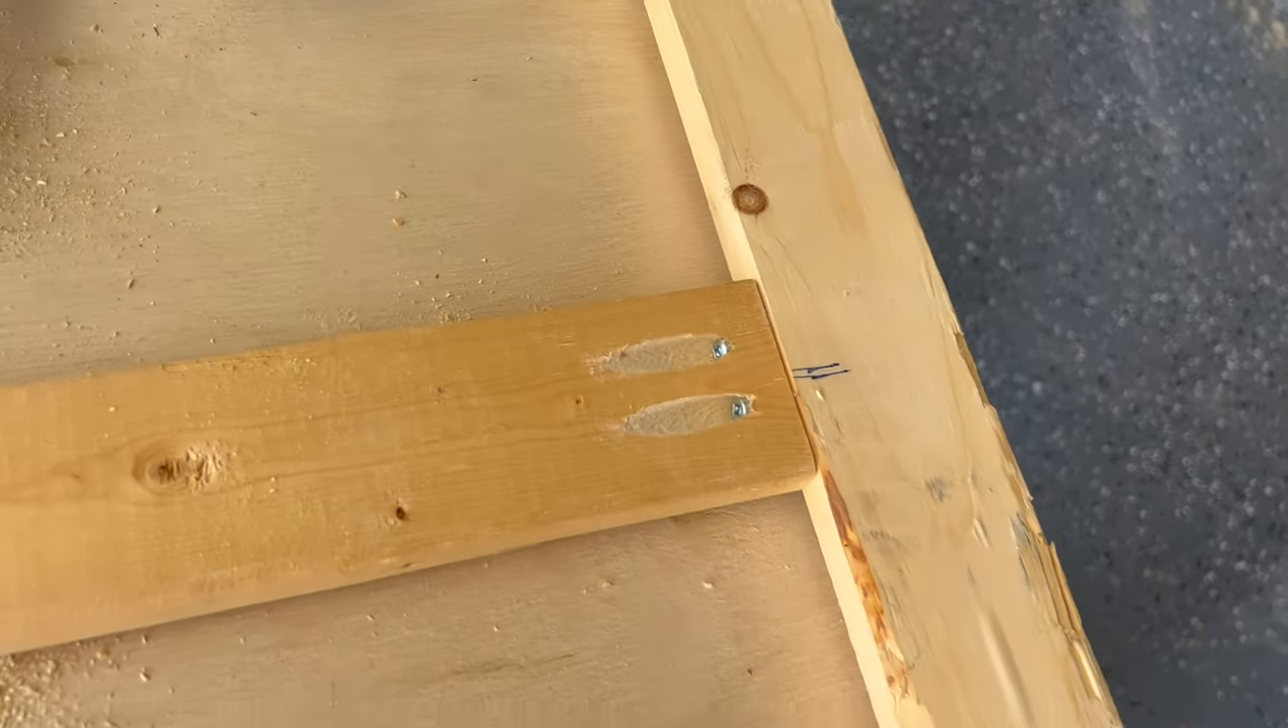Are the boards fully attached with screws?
Yes.